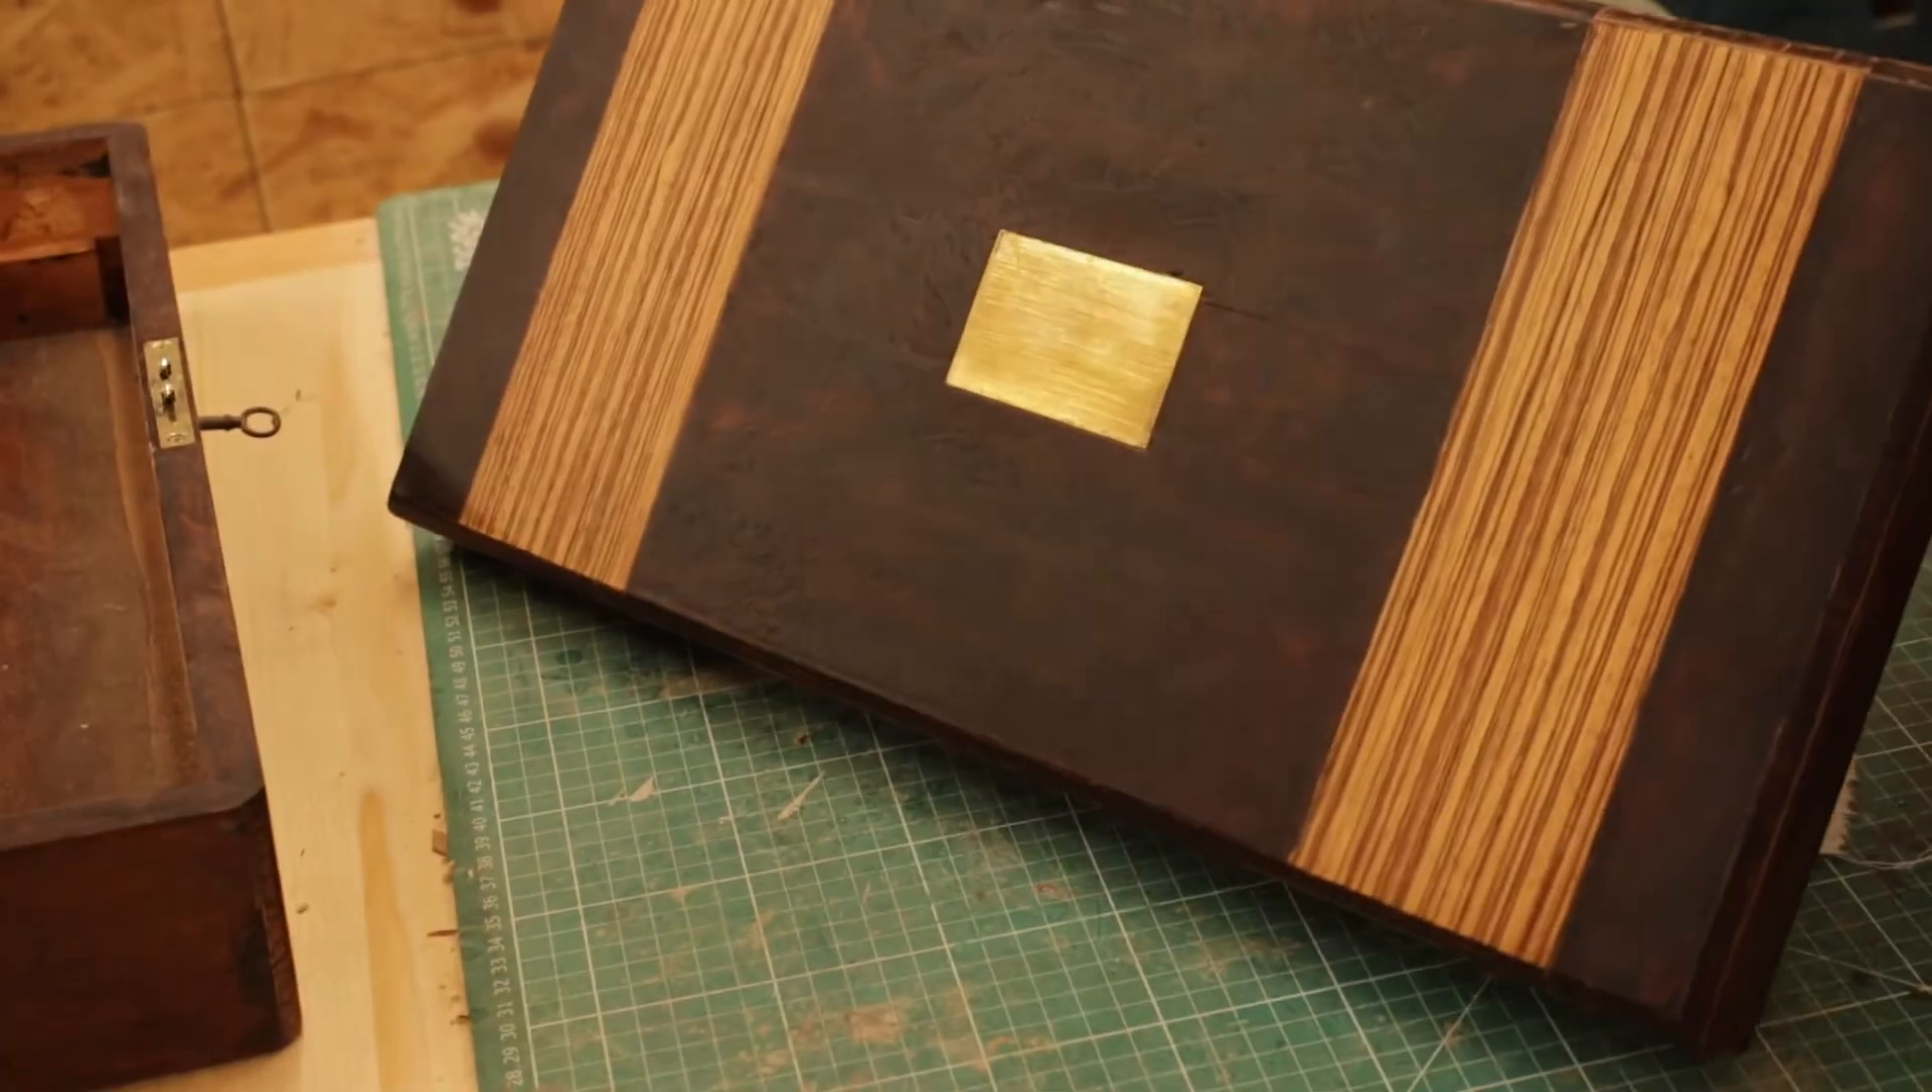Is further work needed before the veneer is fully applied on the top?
No.